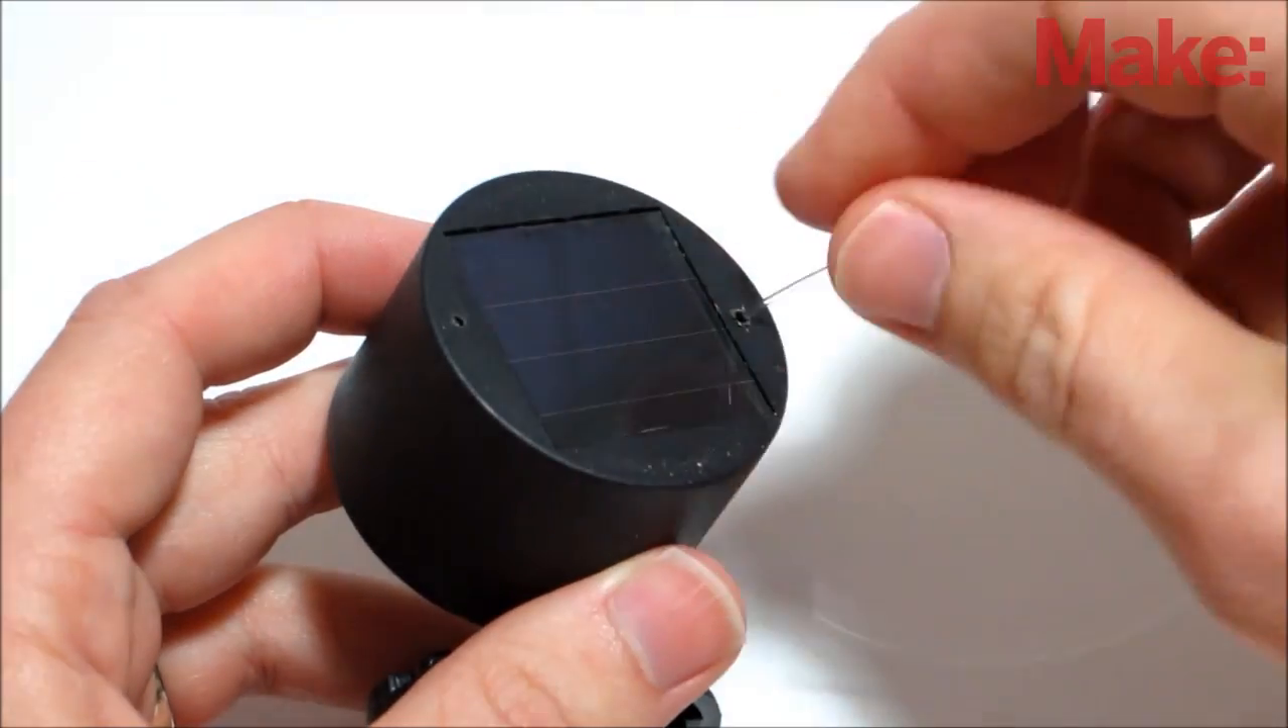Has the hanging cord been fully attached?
No.